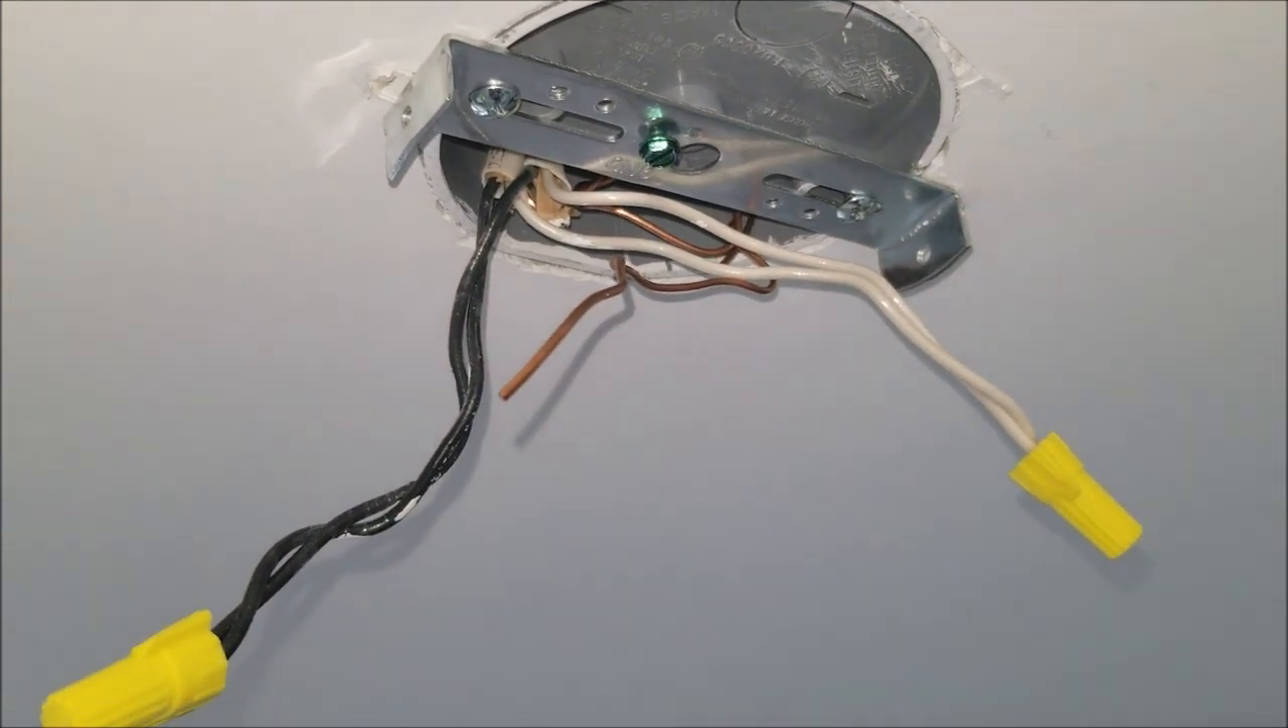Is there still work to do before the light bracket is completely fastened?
No.